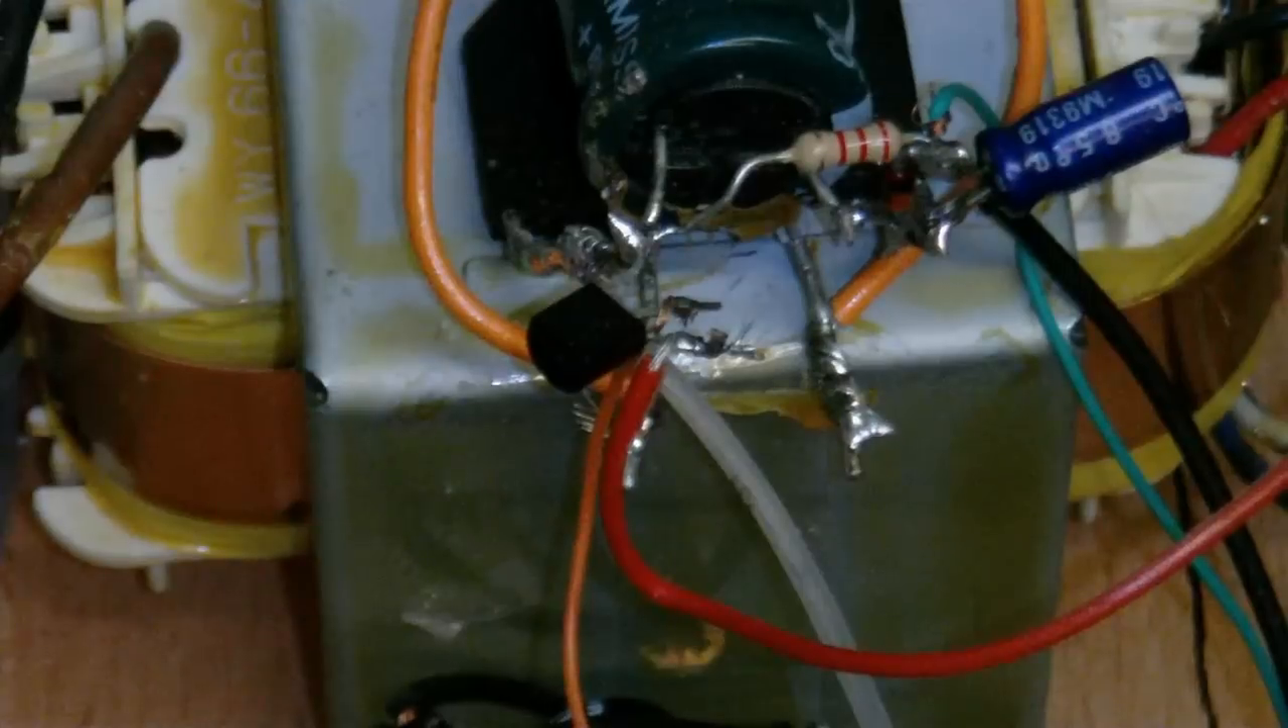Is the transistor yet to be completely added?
No.